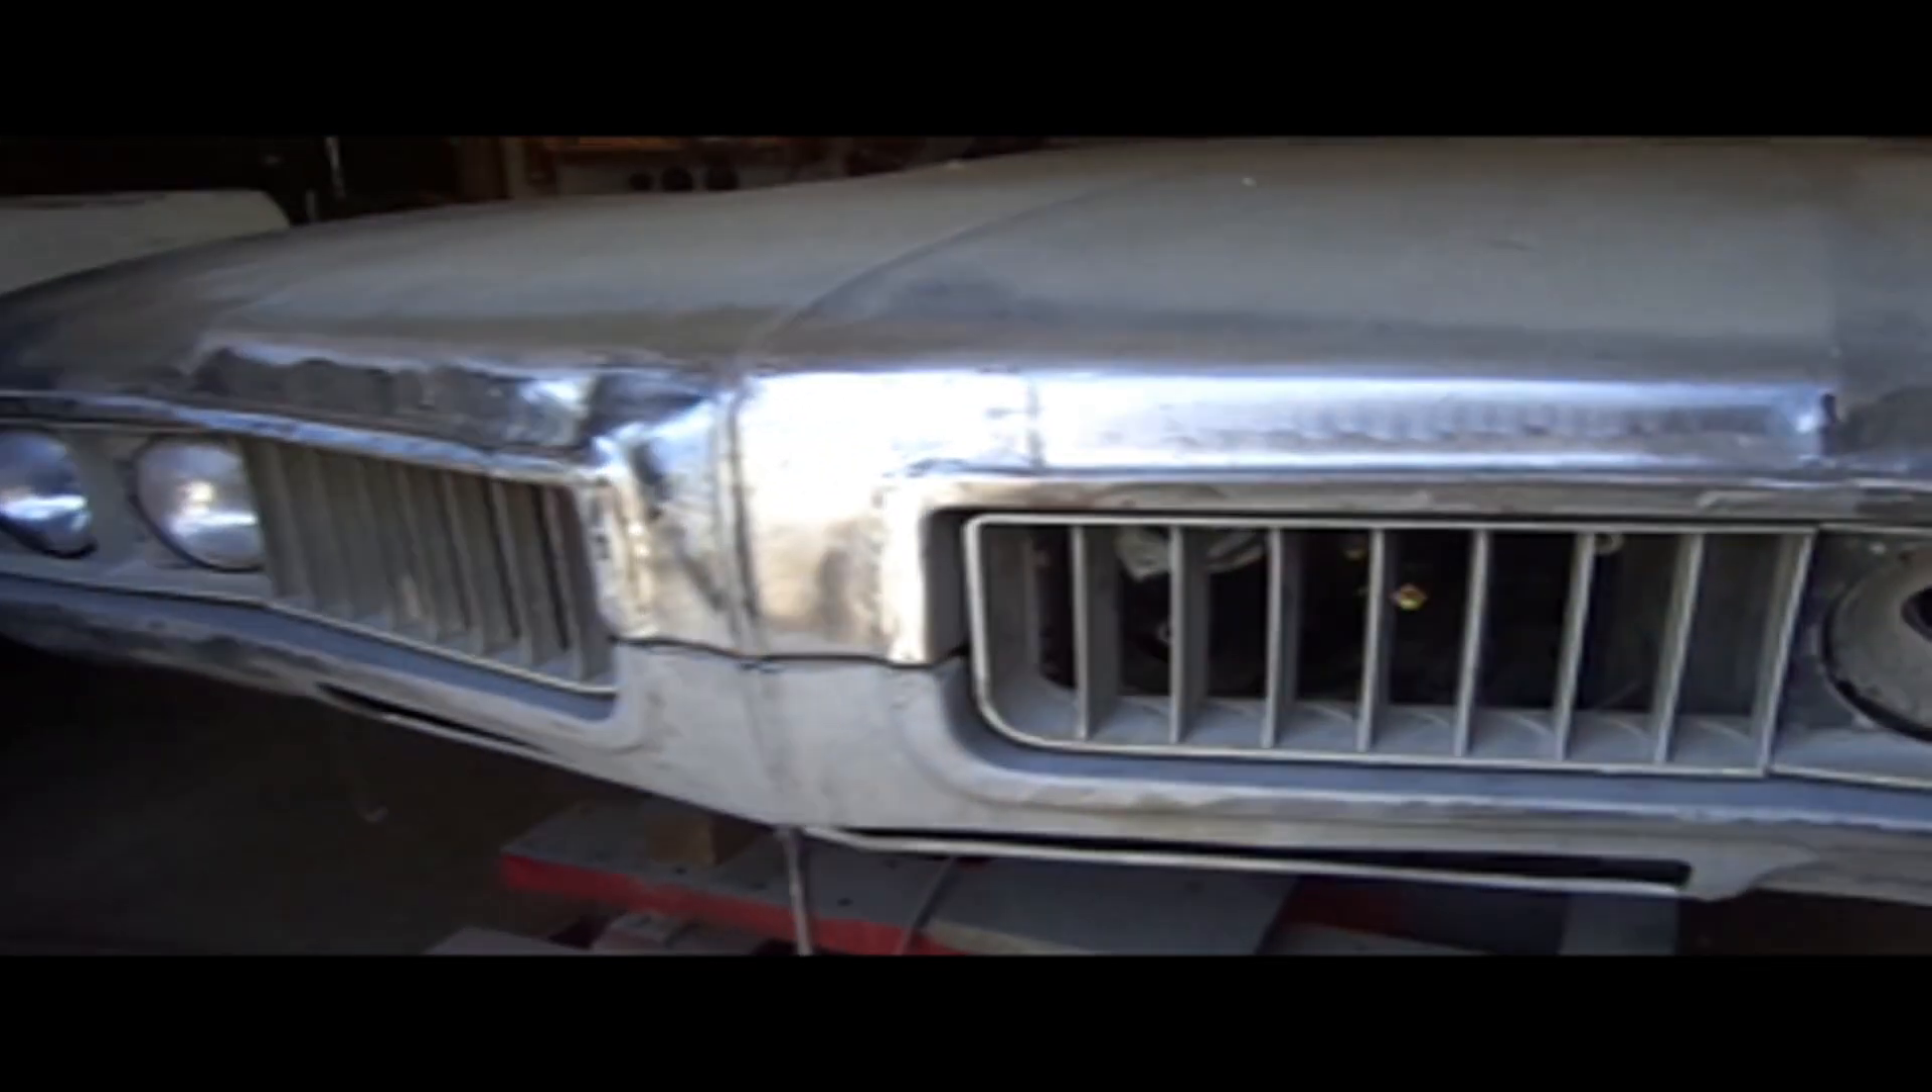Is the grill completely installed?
Yes.